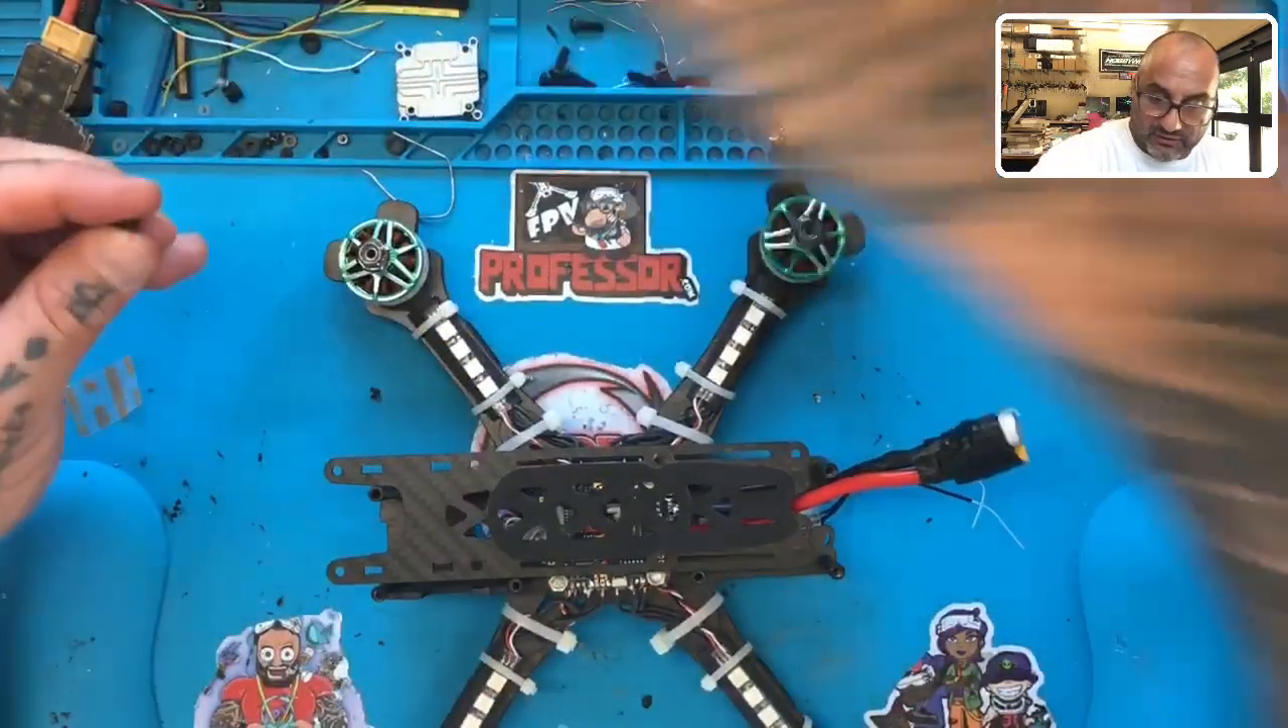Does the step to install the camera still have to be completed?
Yes.